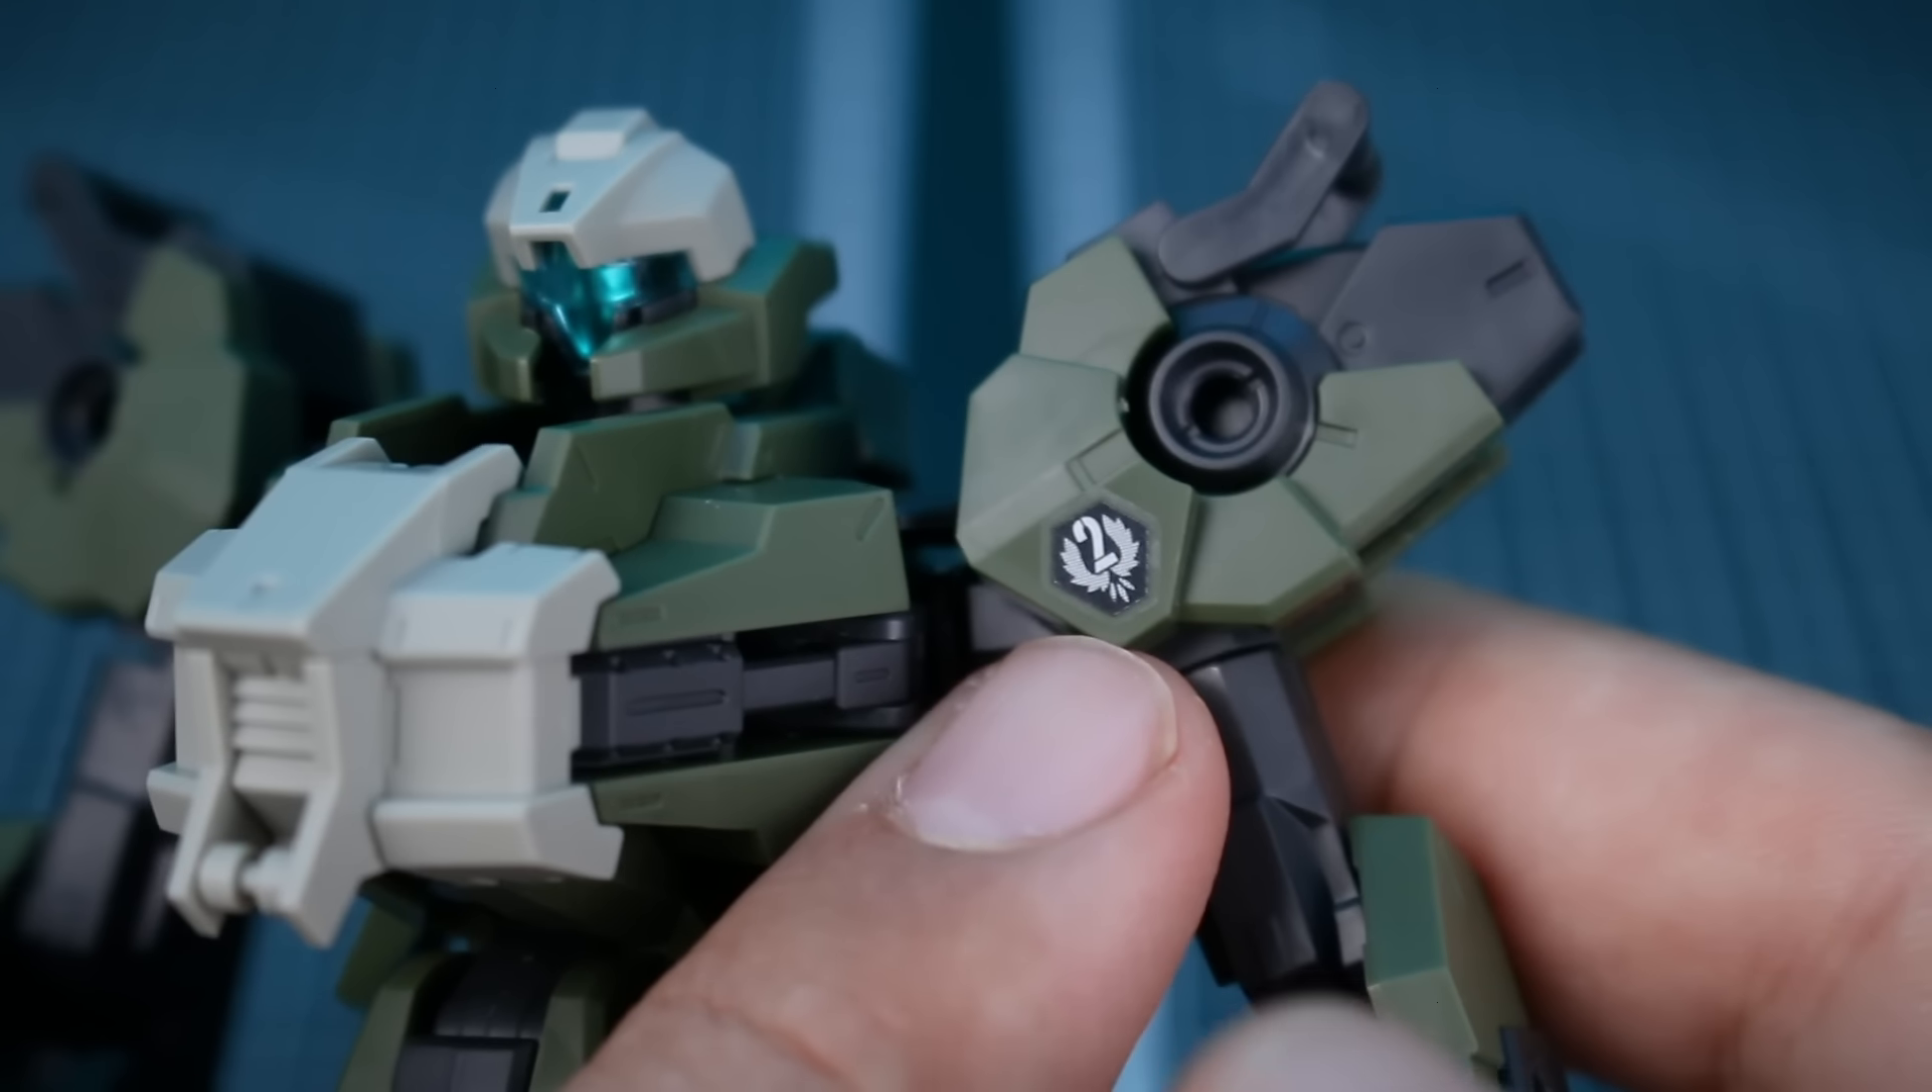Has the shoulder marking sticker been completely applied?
Yes.